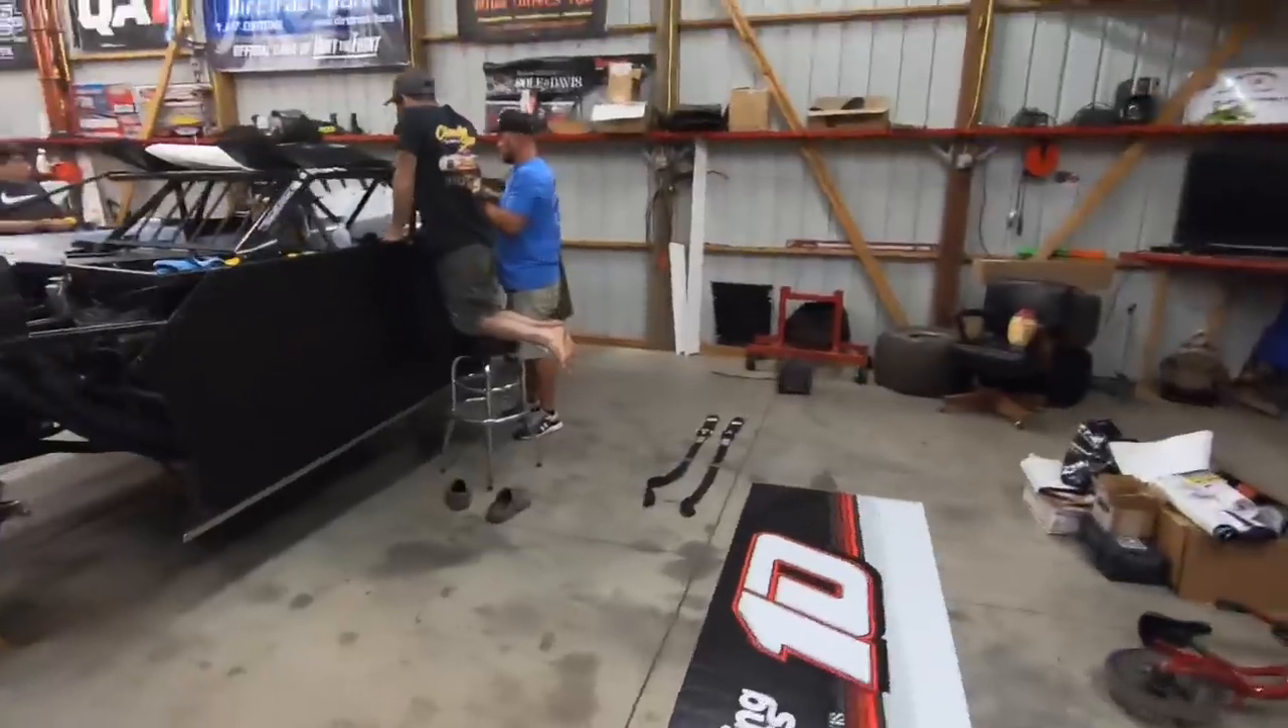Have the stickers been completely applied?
No.